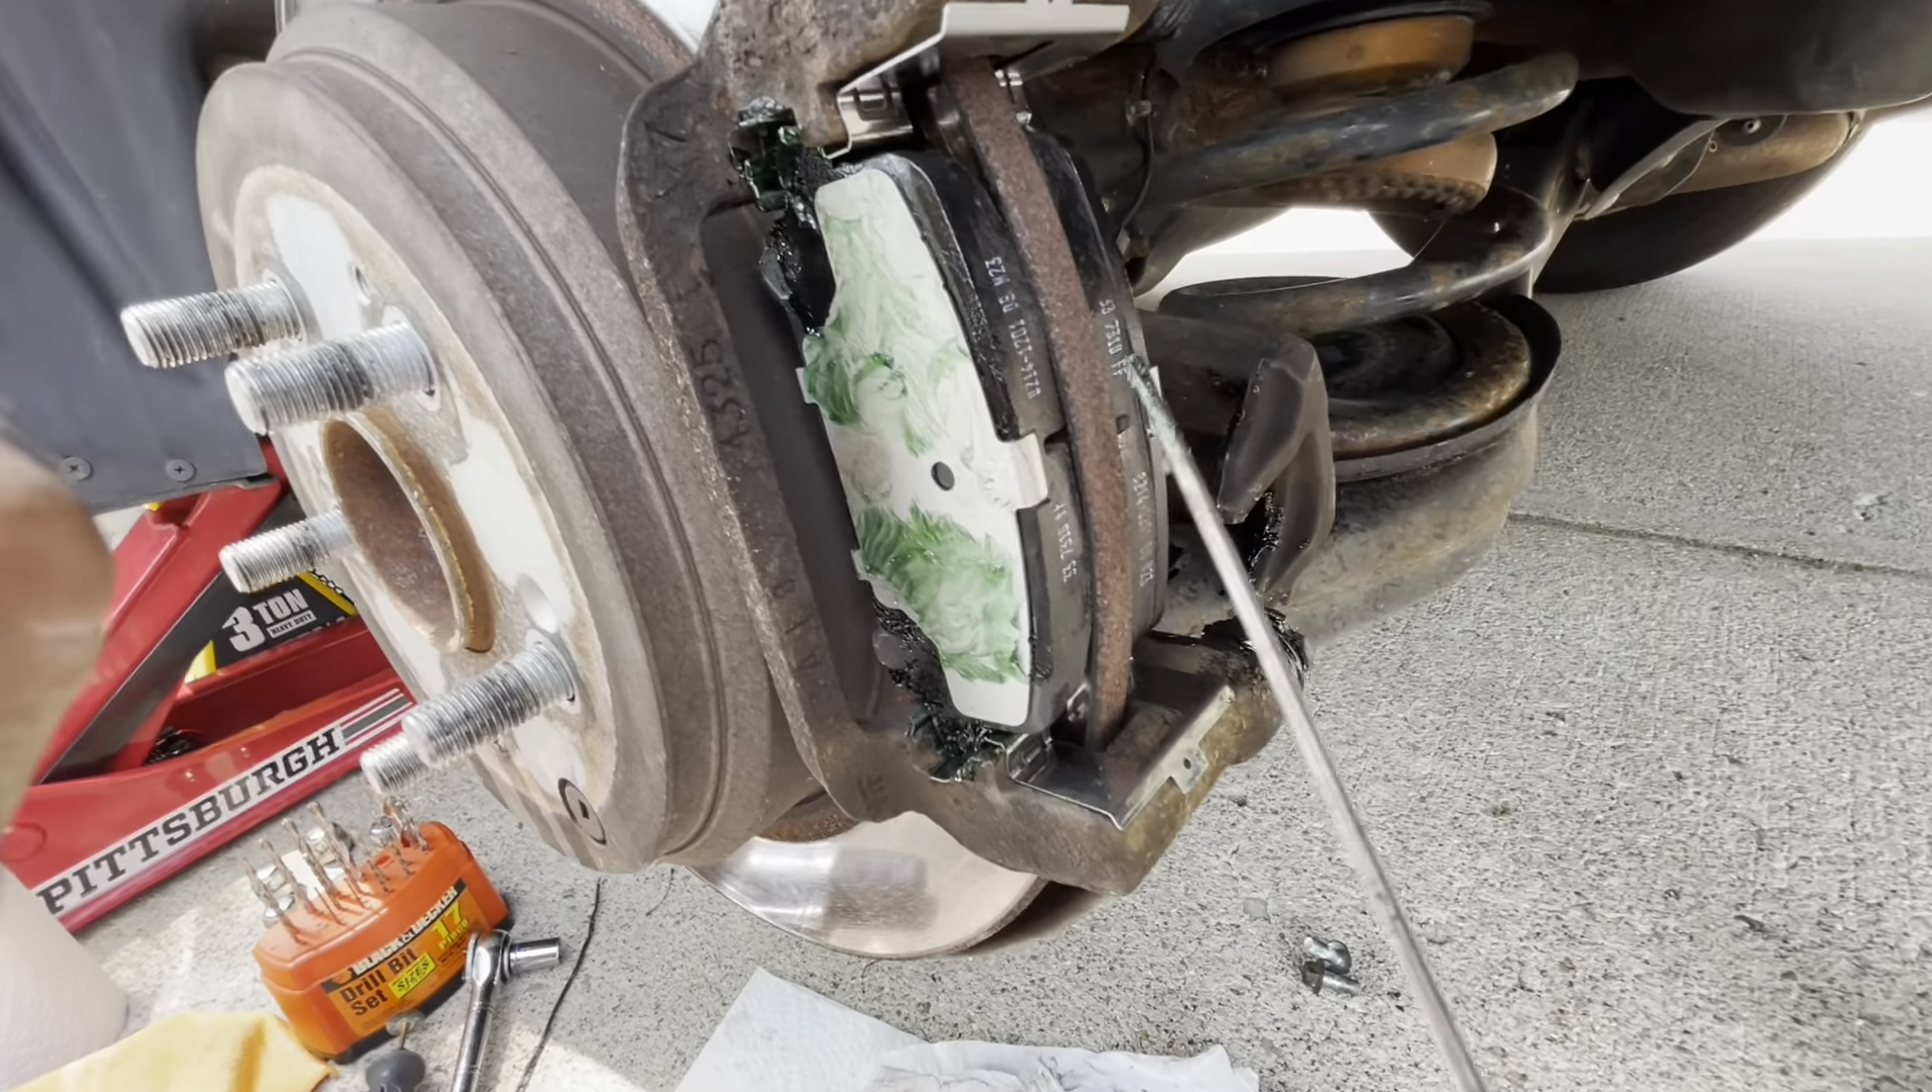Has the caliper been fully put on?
No.